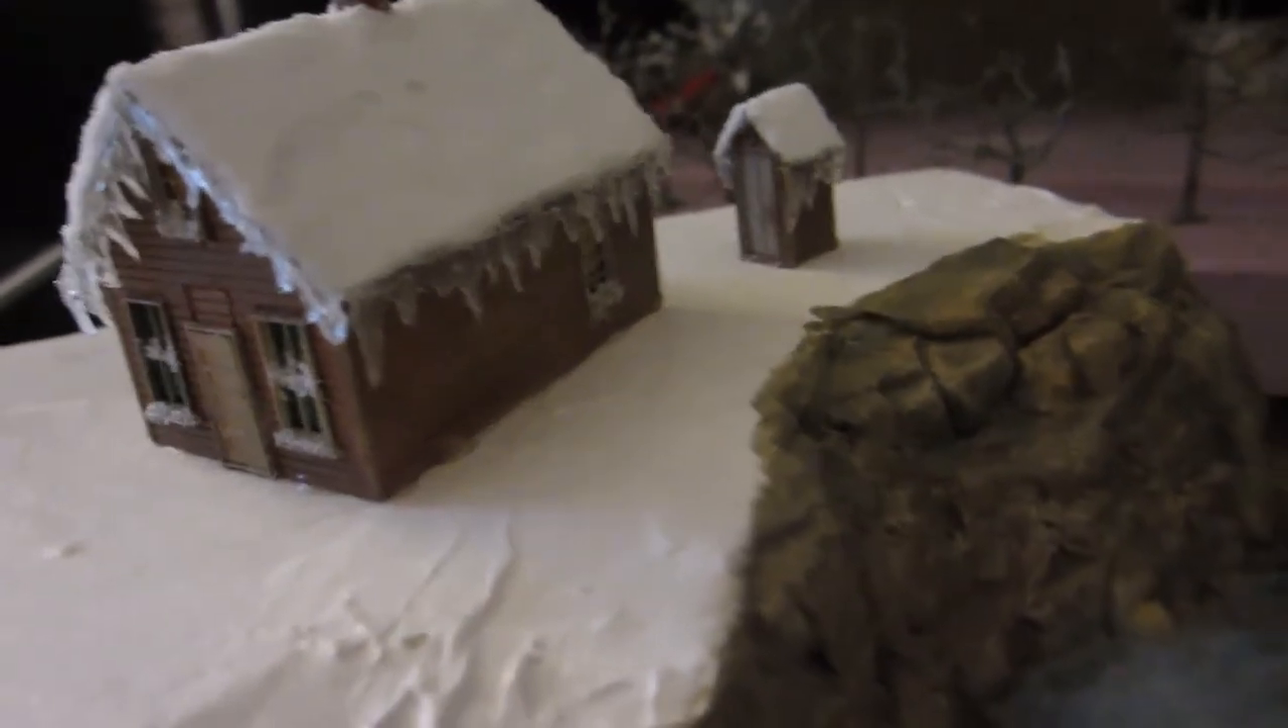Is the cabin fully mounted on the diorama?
Yes.